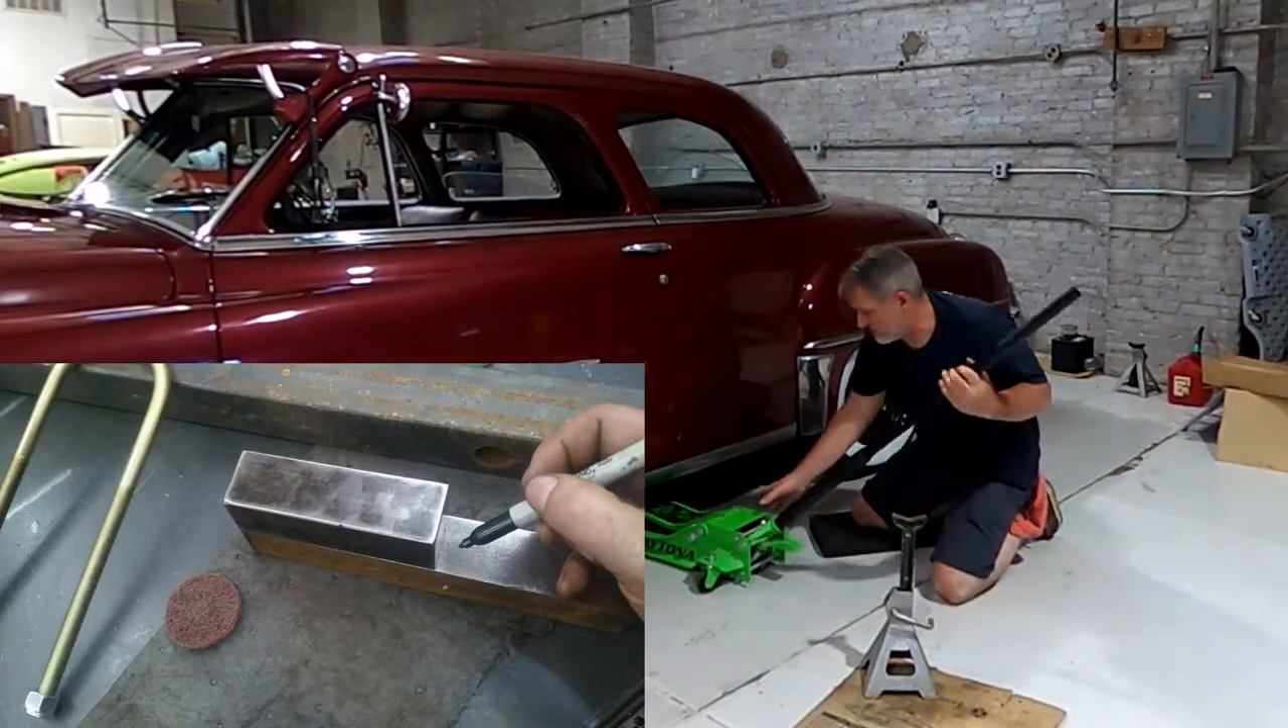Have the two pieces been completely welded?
No.